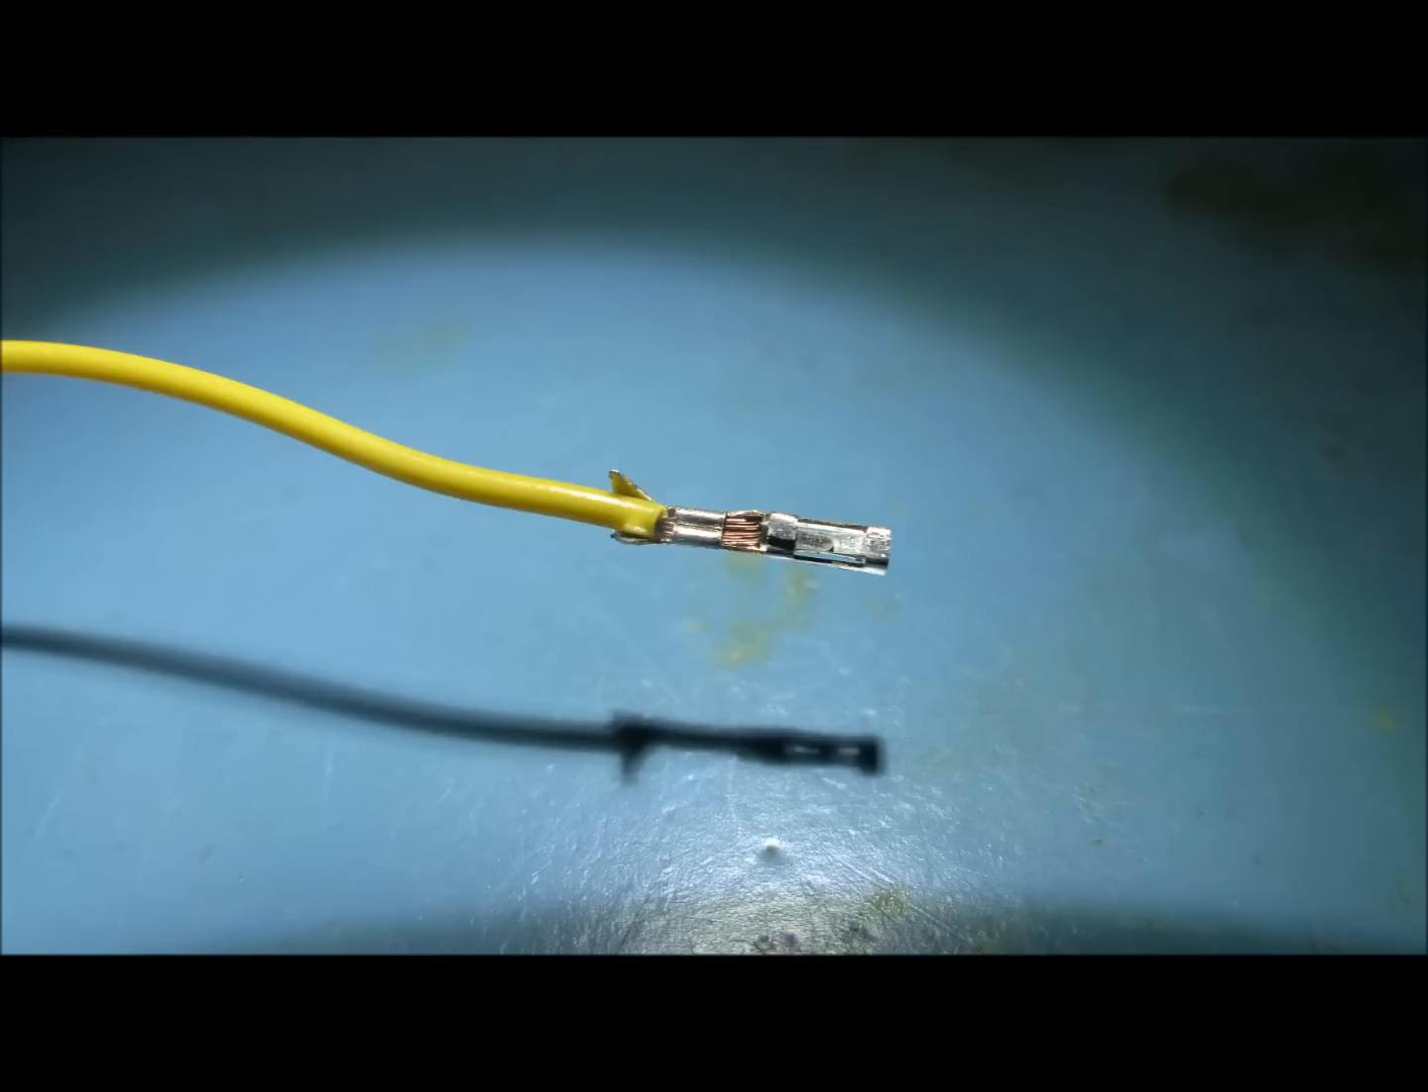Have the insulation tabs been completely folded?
No.